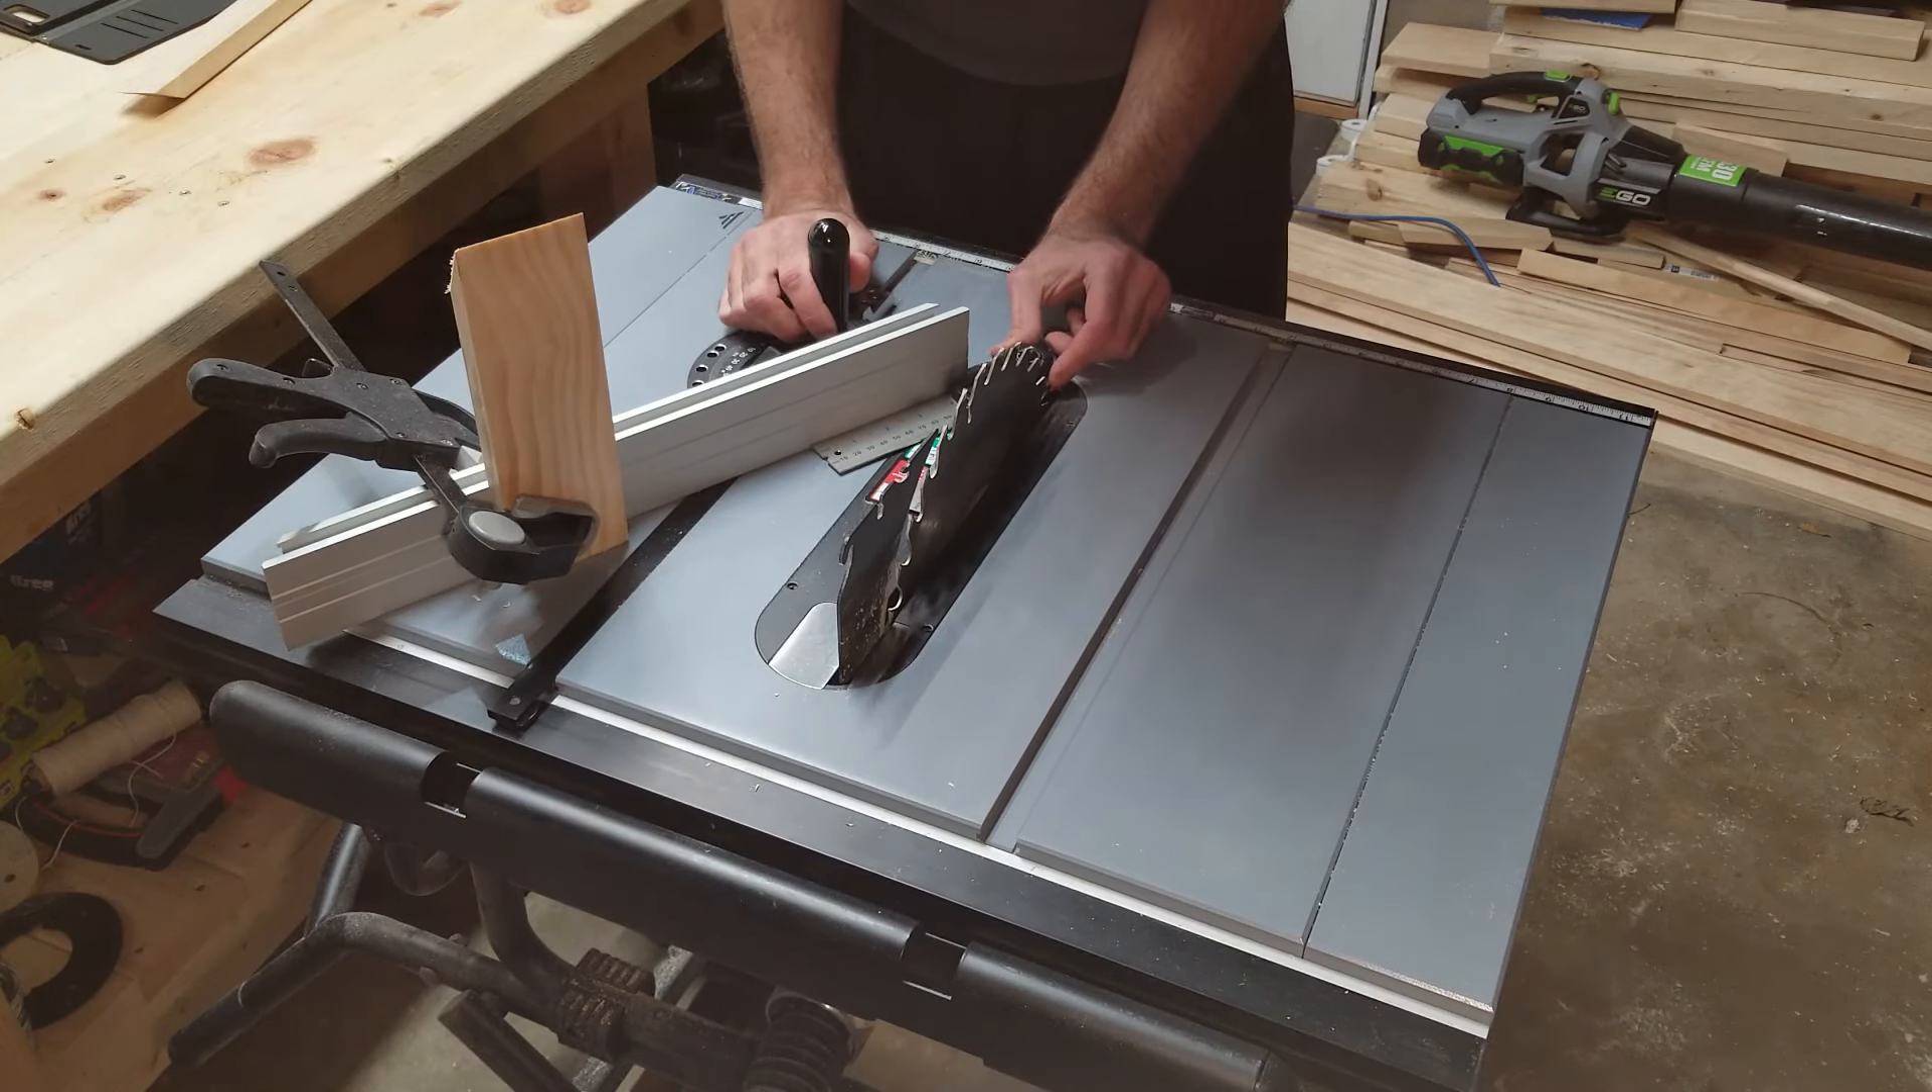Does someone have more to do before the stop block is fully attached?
No.